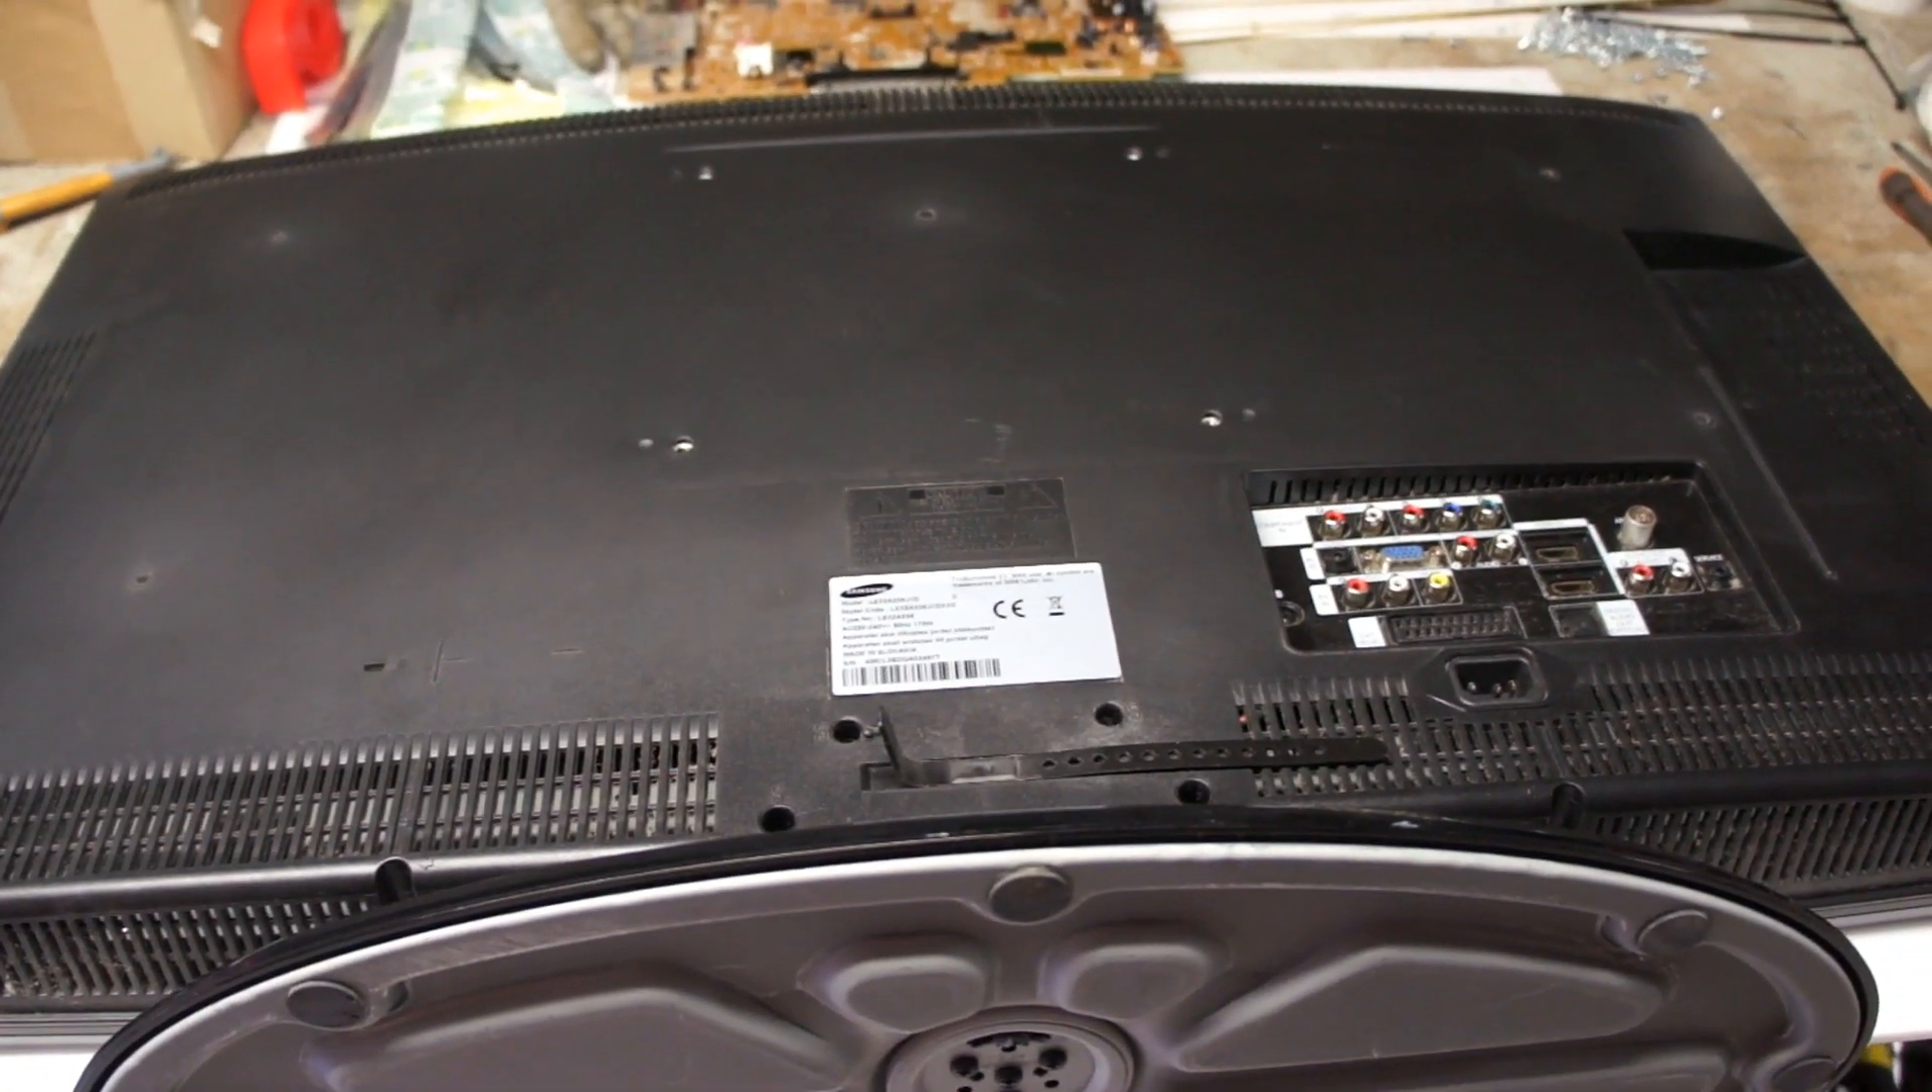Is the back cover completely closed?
Yes.